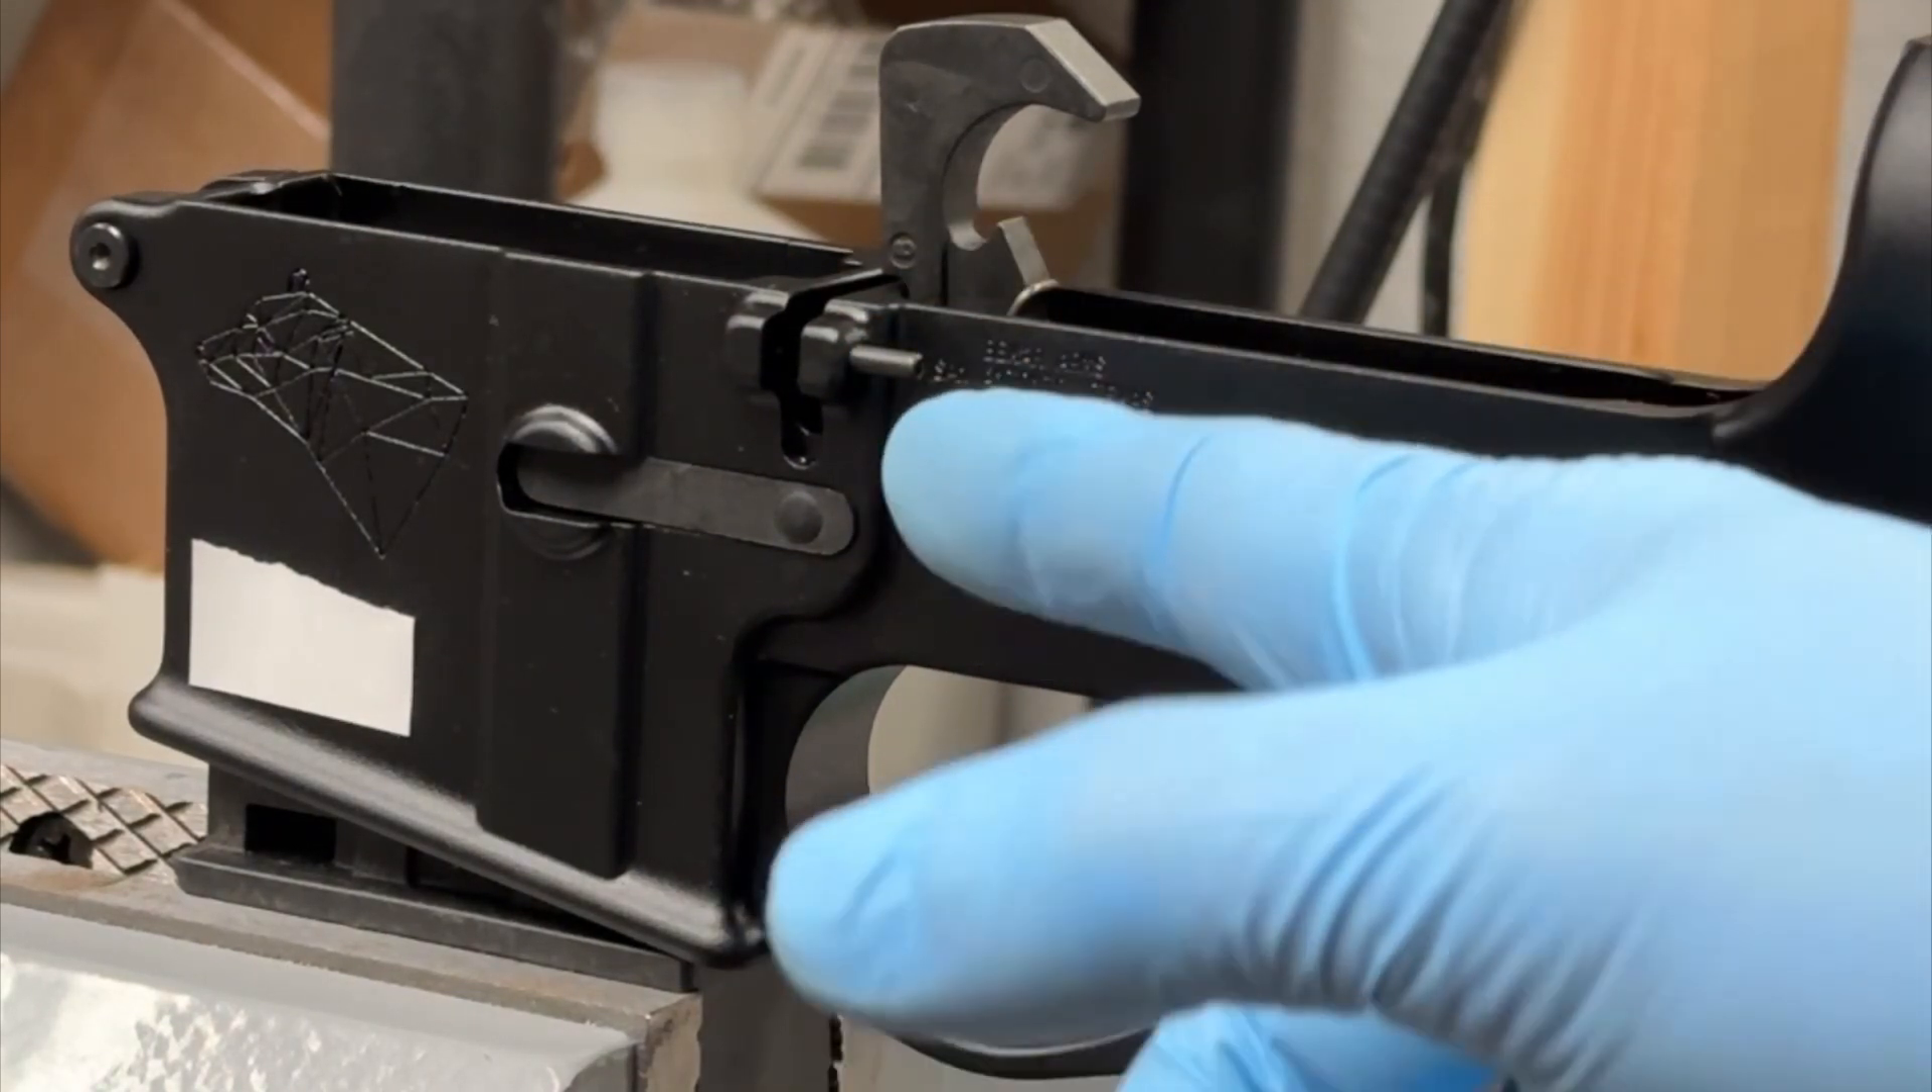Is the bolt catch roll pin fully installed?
No.